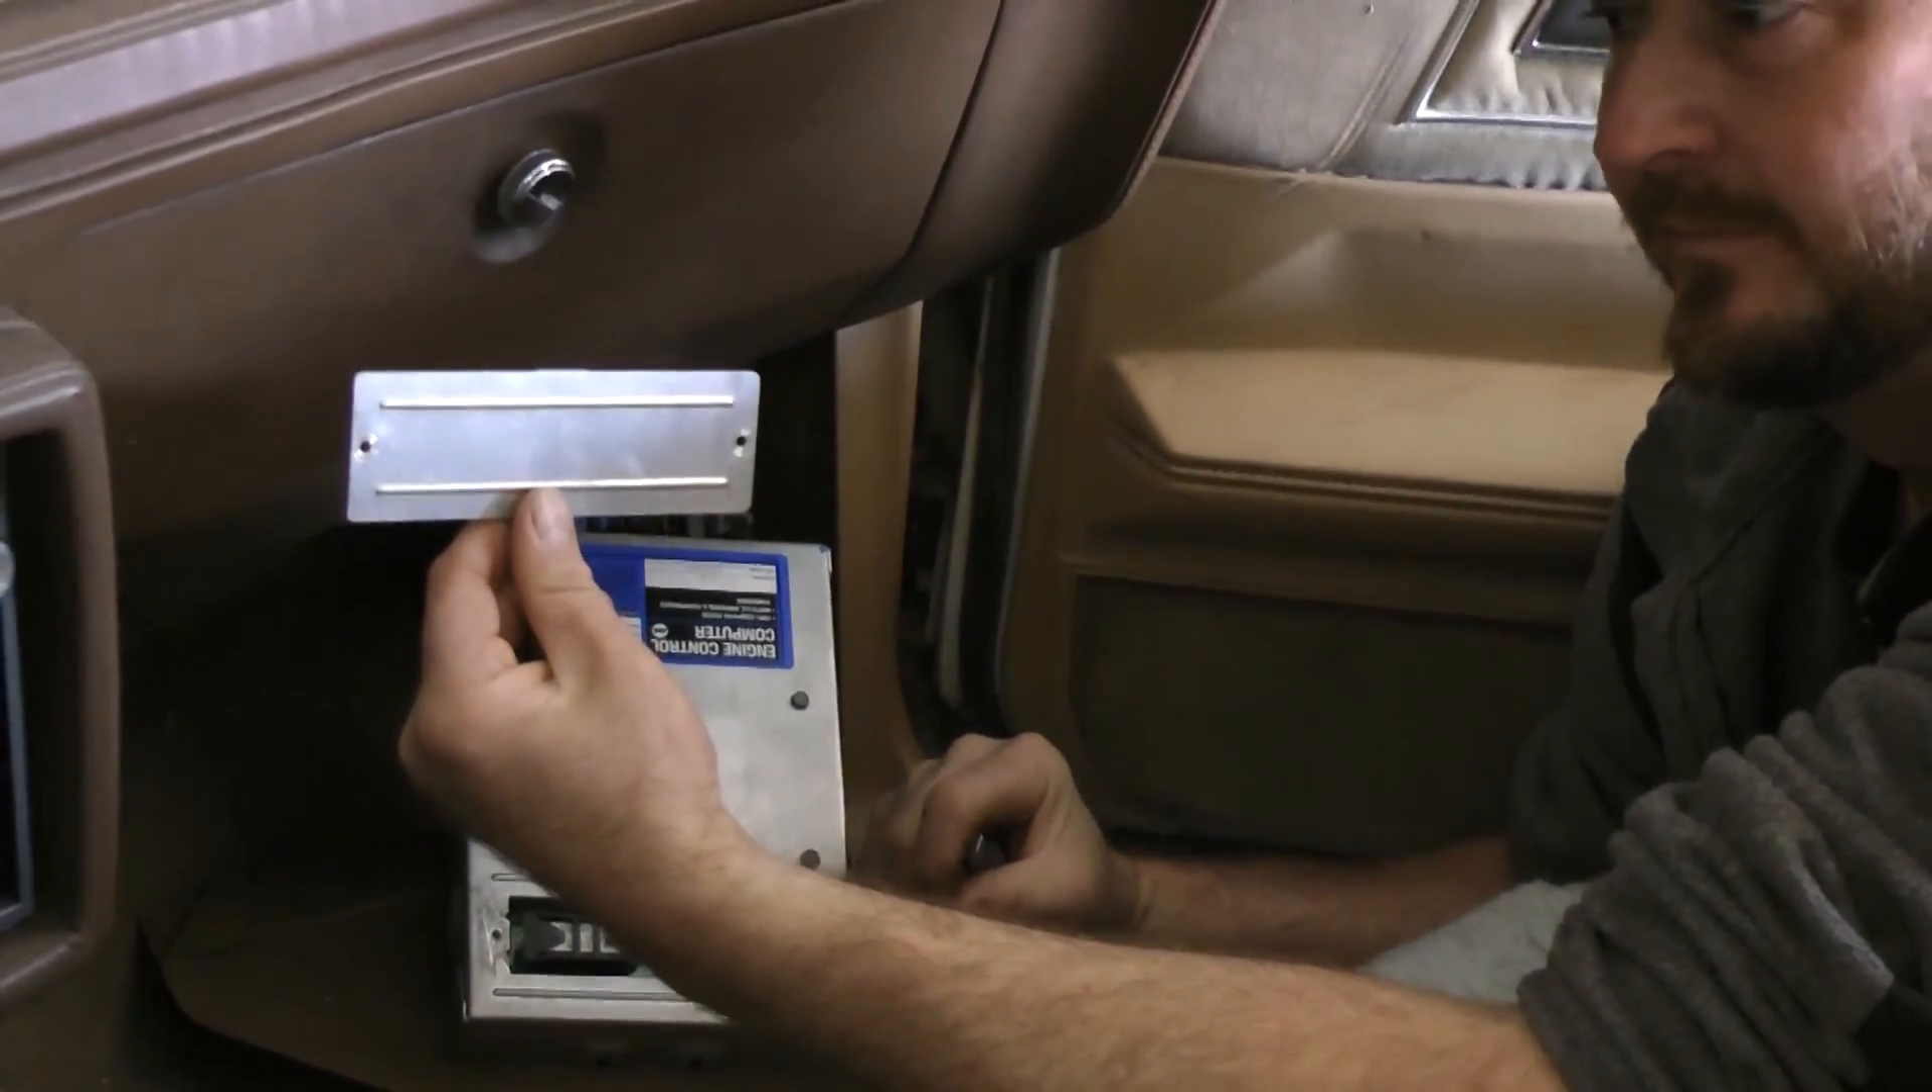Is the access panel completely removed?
Yes.